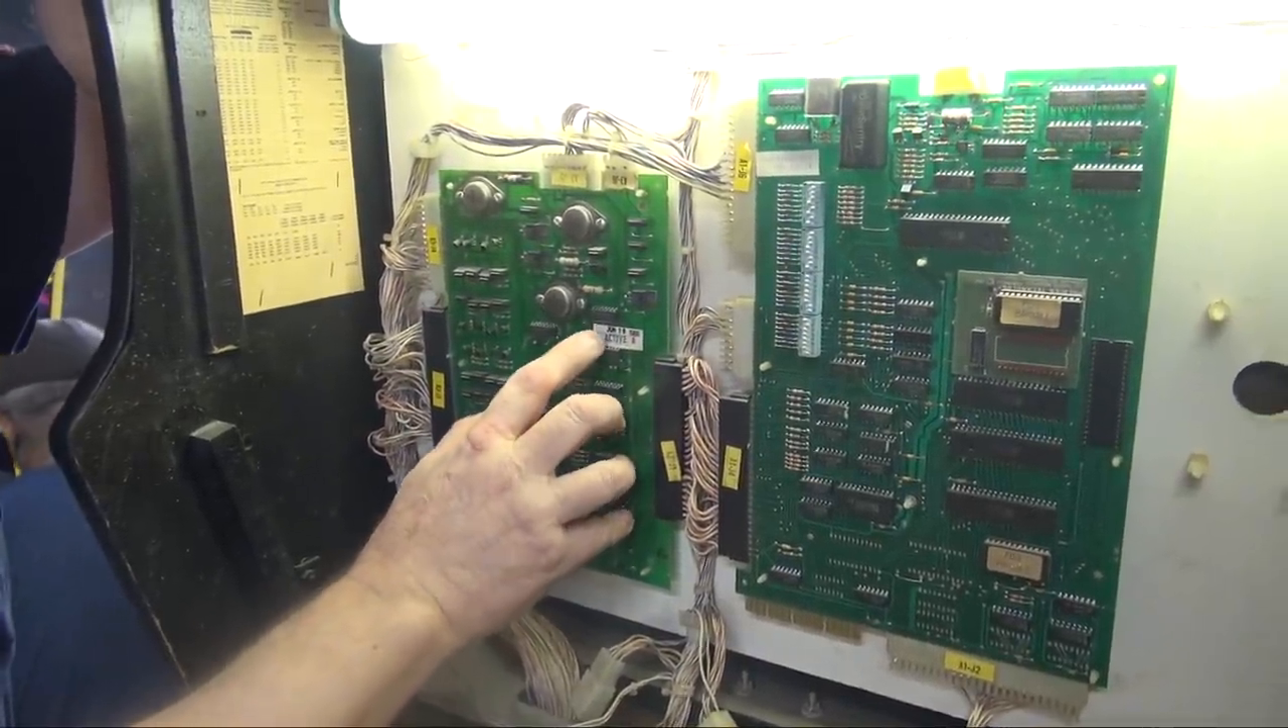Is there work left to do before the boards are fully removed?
Yes.